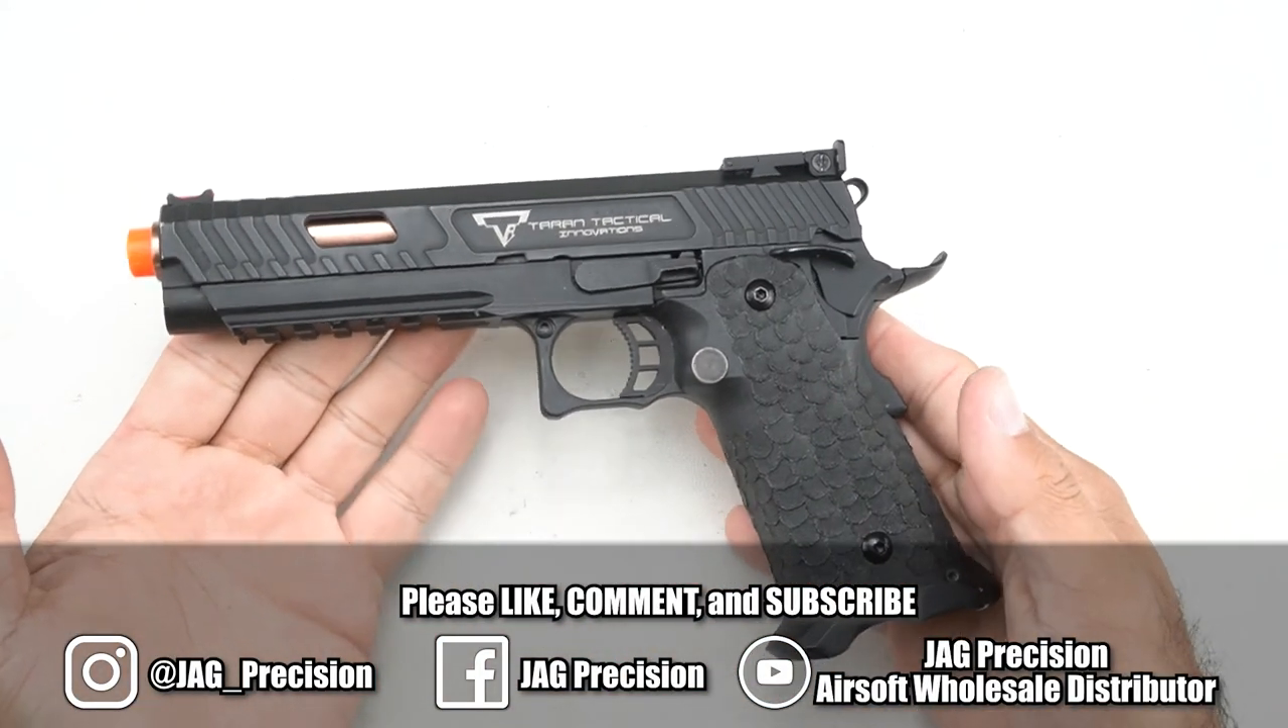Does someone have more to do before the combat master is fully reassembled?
No.